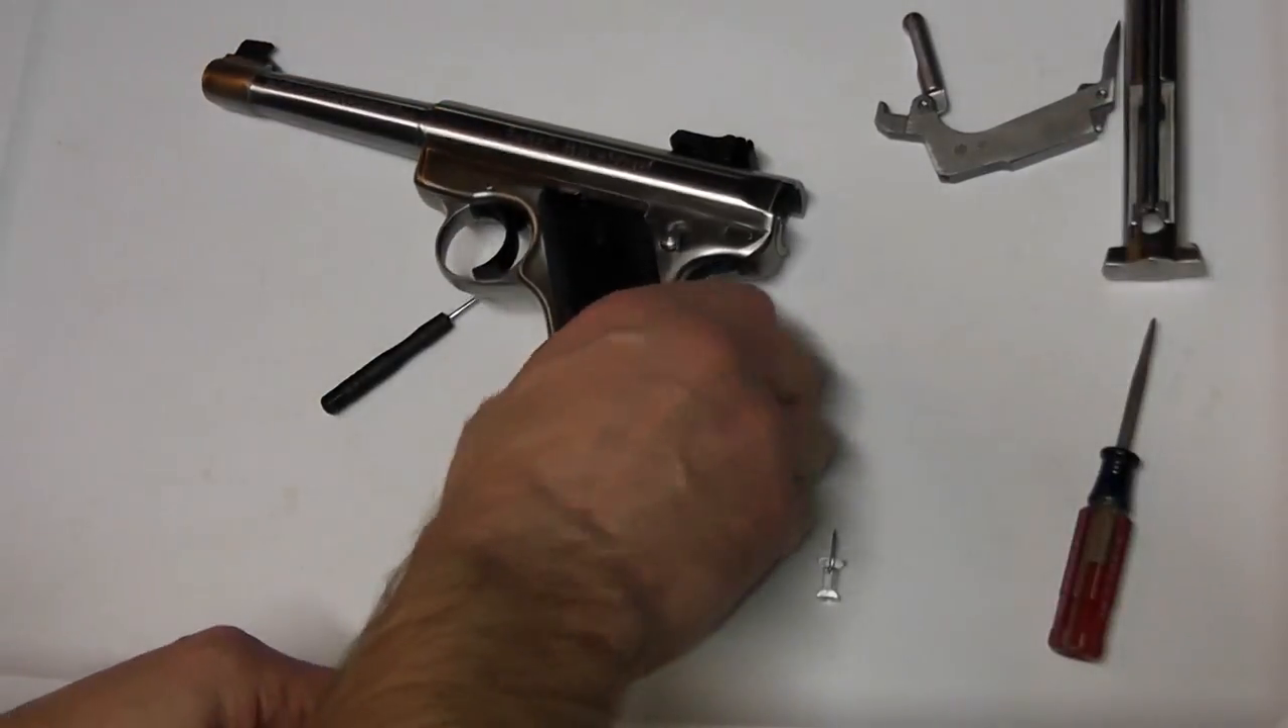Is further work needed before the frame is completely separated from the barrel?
Yes.